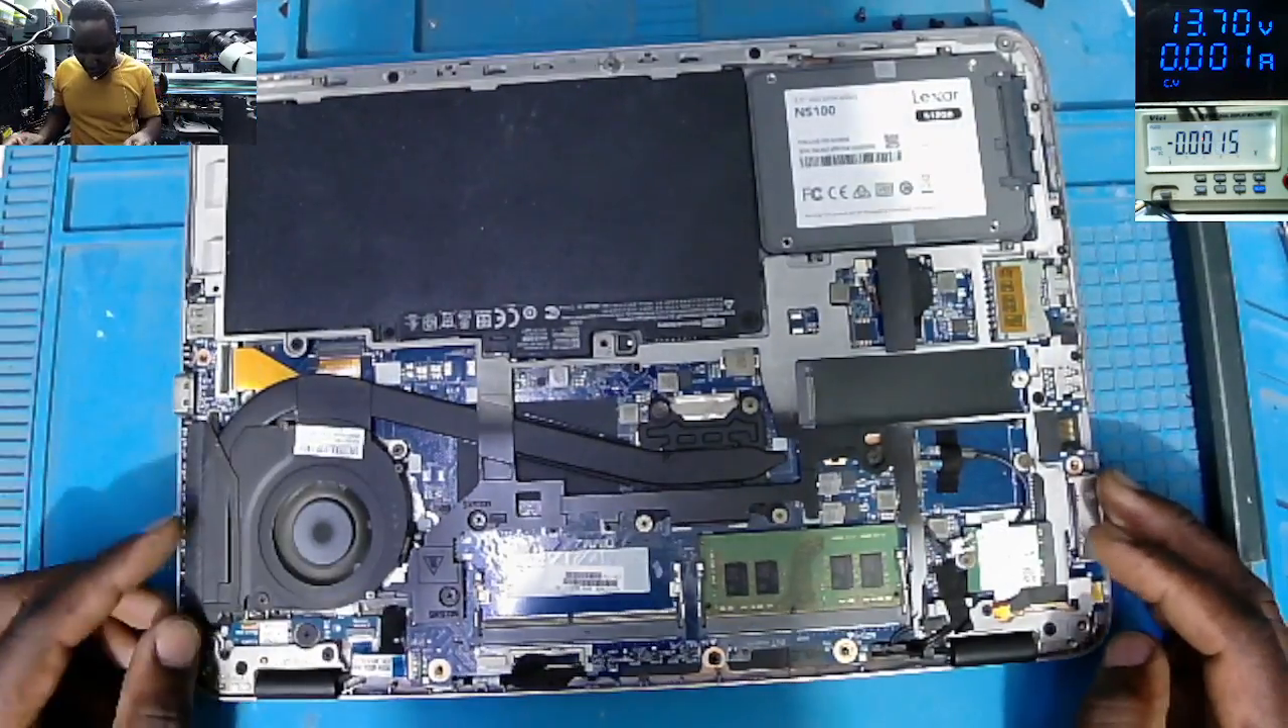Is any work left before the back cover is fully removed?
No.